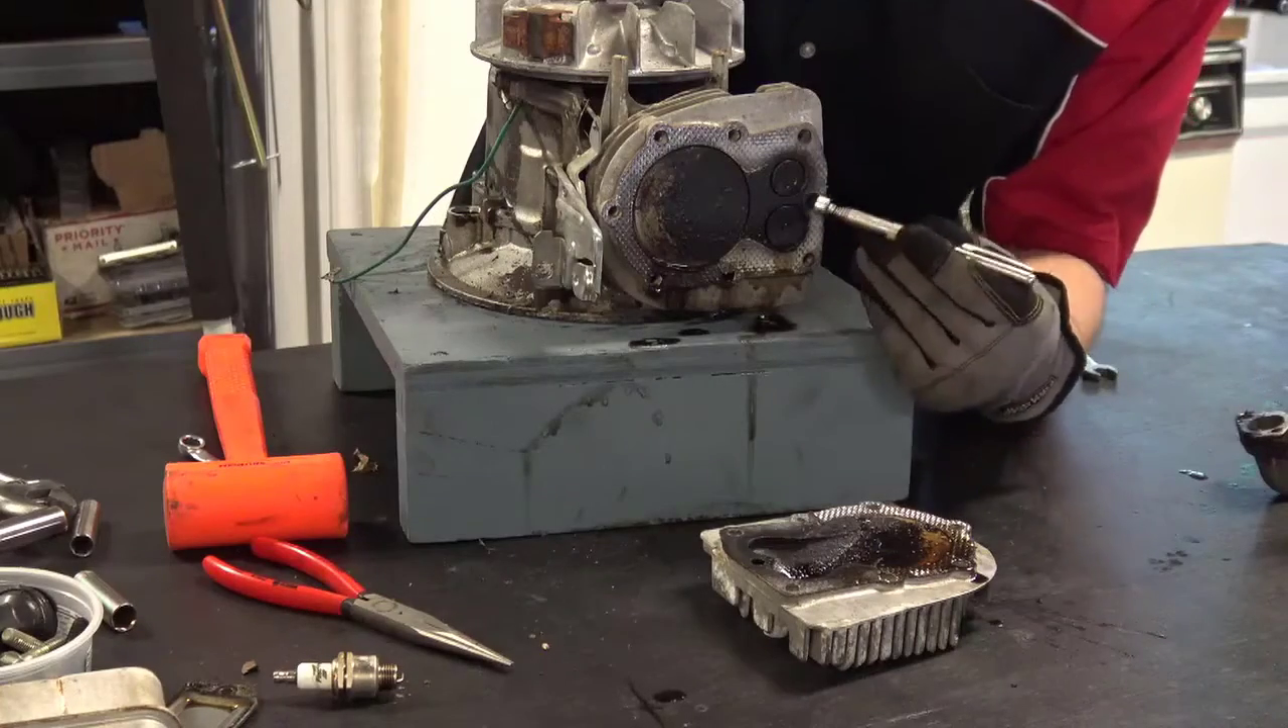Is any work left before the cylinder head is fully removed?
No.